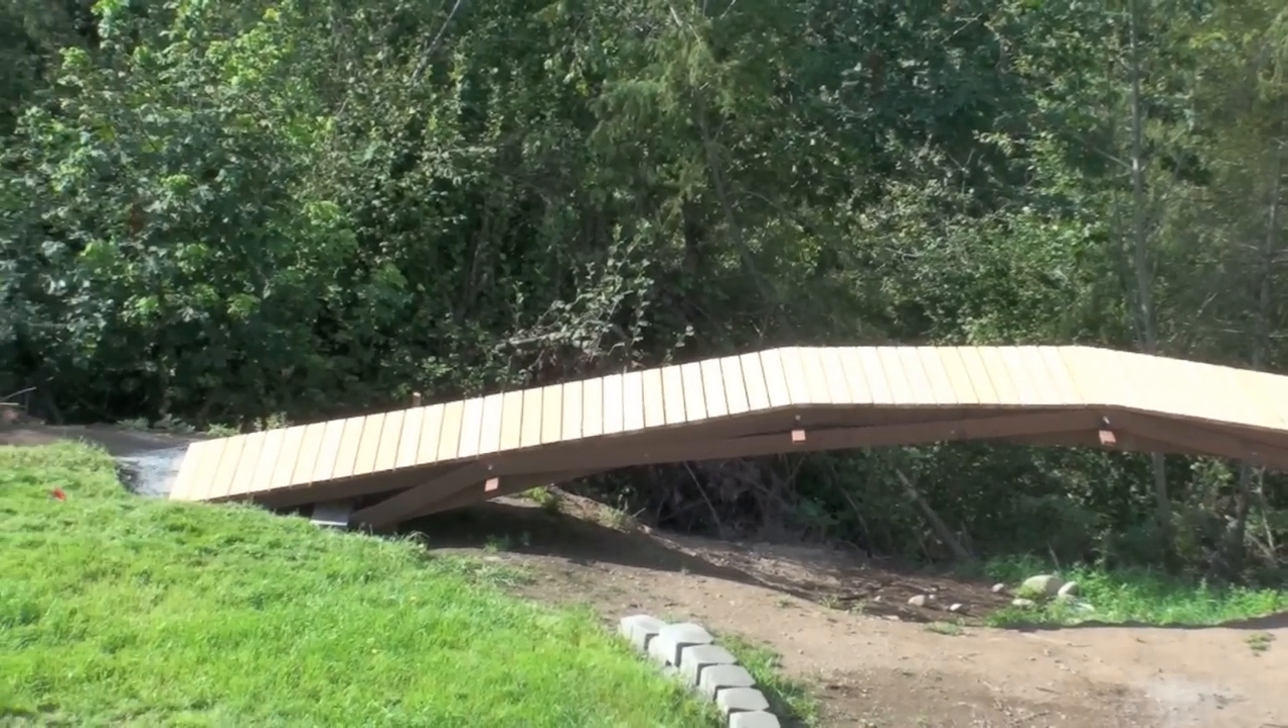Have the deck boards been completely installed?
Yes.